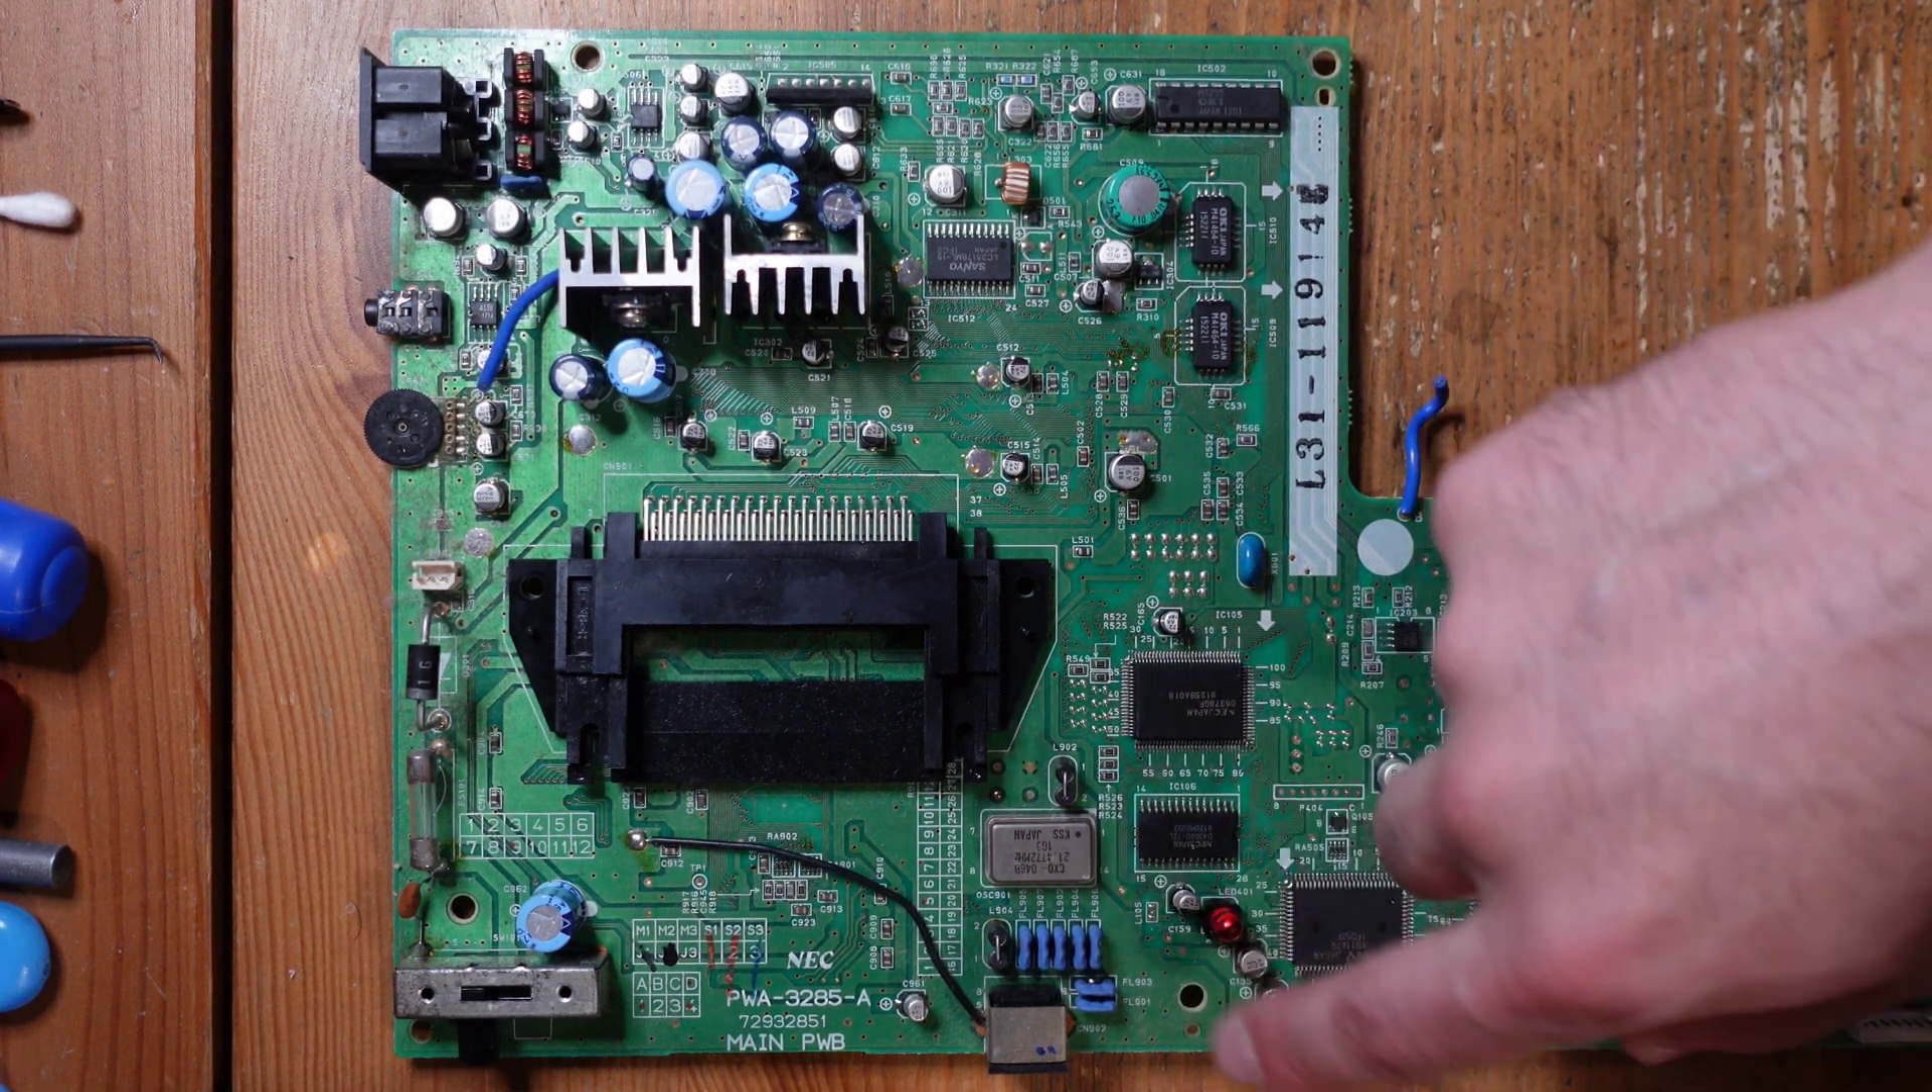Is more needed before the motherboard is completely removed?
No.